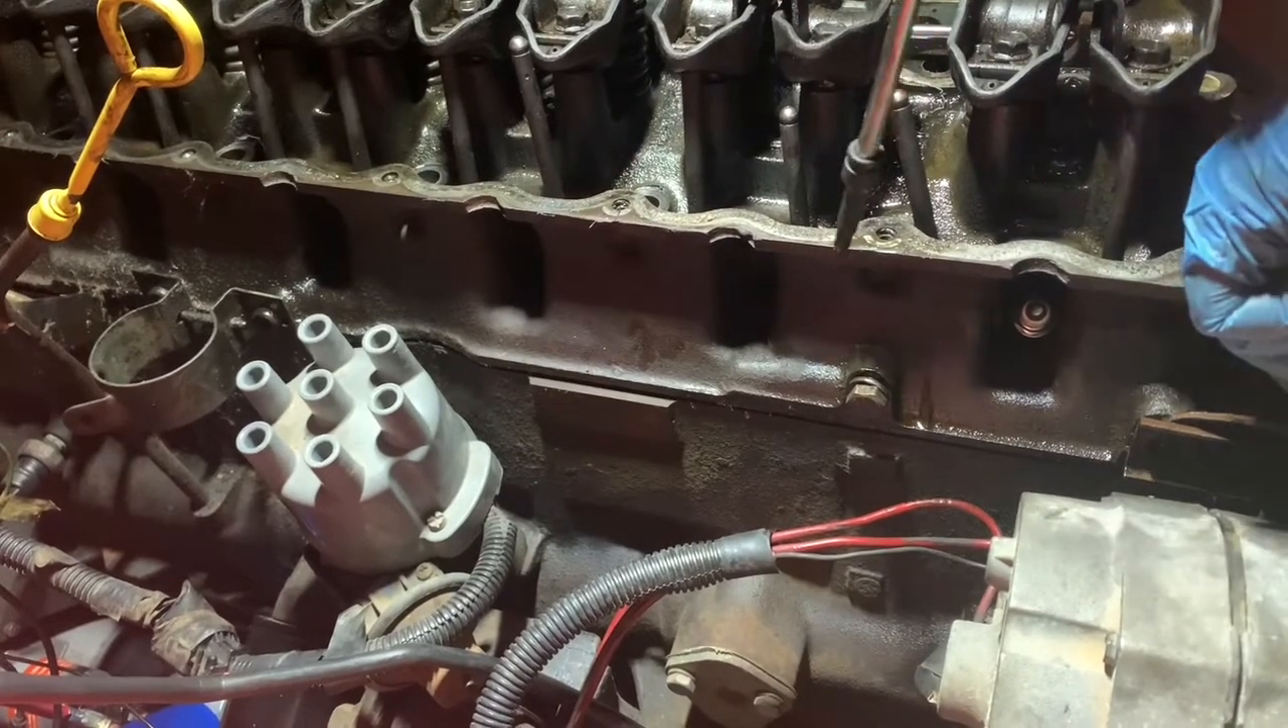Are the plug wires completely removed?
Yes.